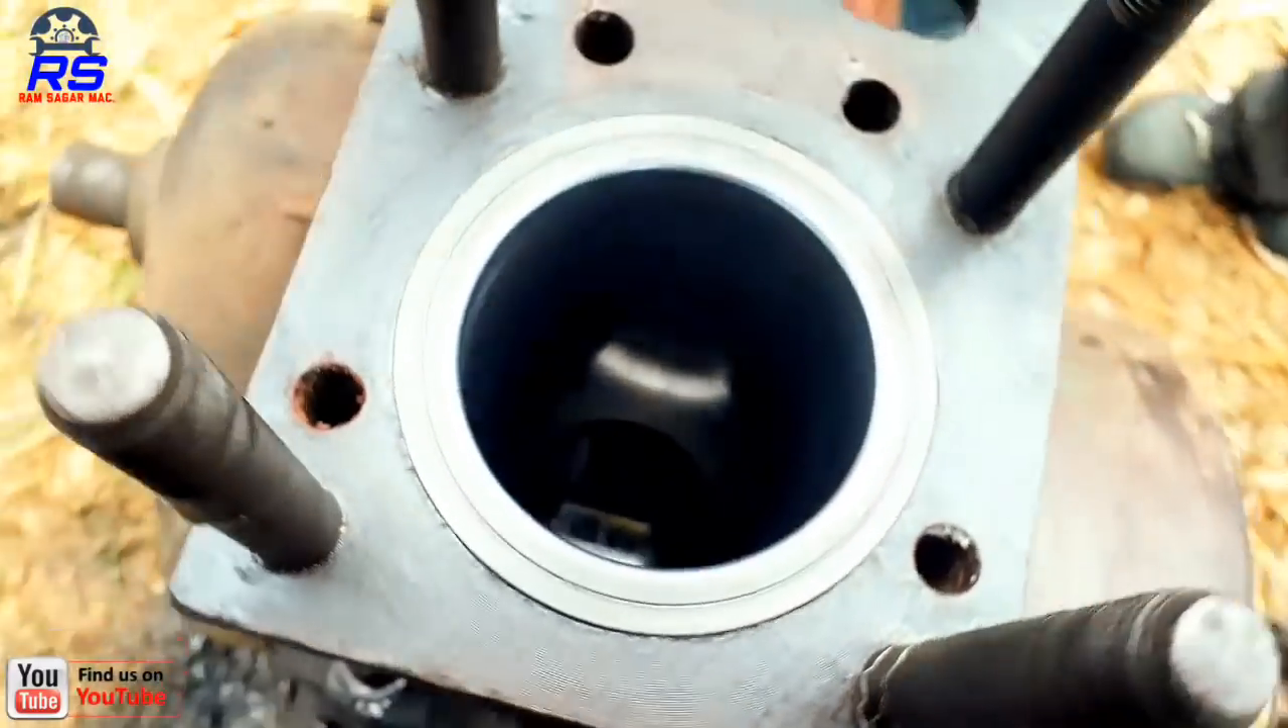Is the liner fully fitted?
Yes.